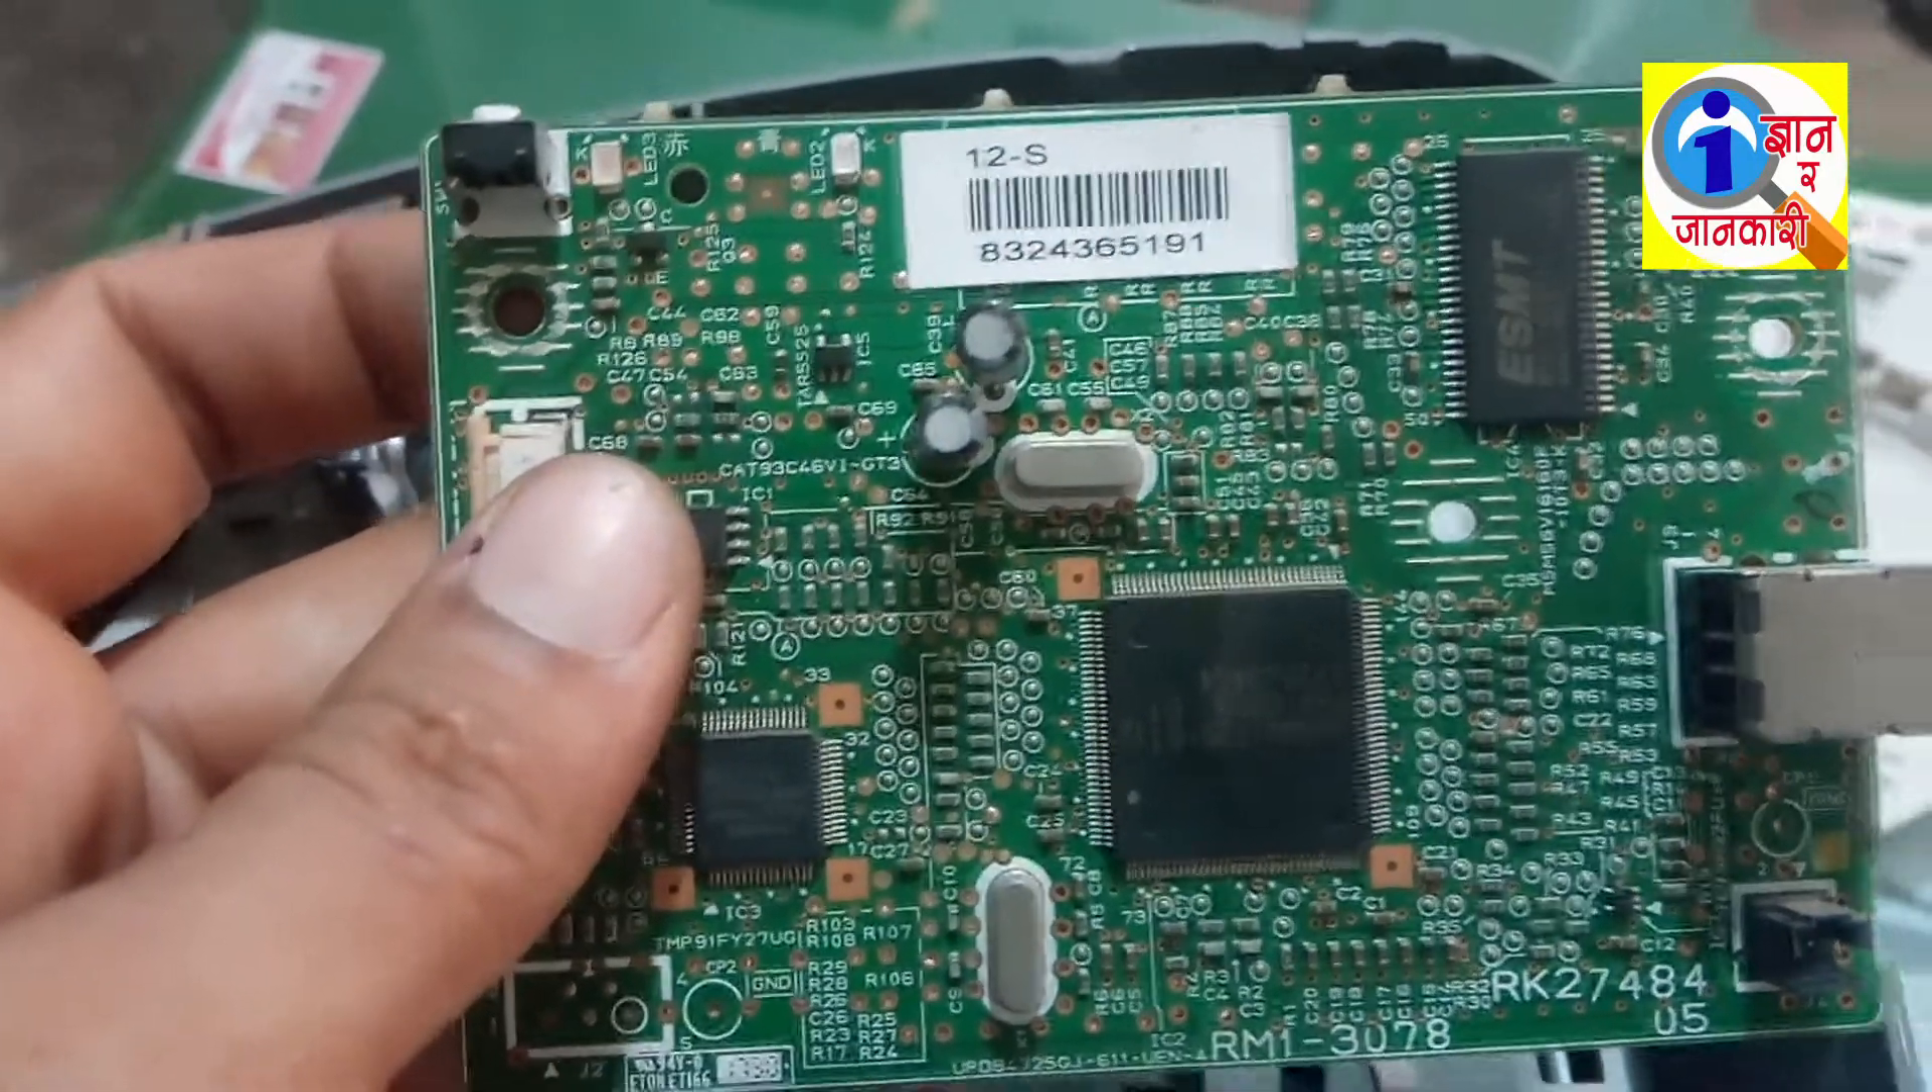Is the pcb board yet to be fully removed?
No.